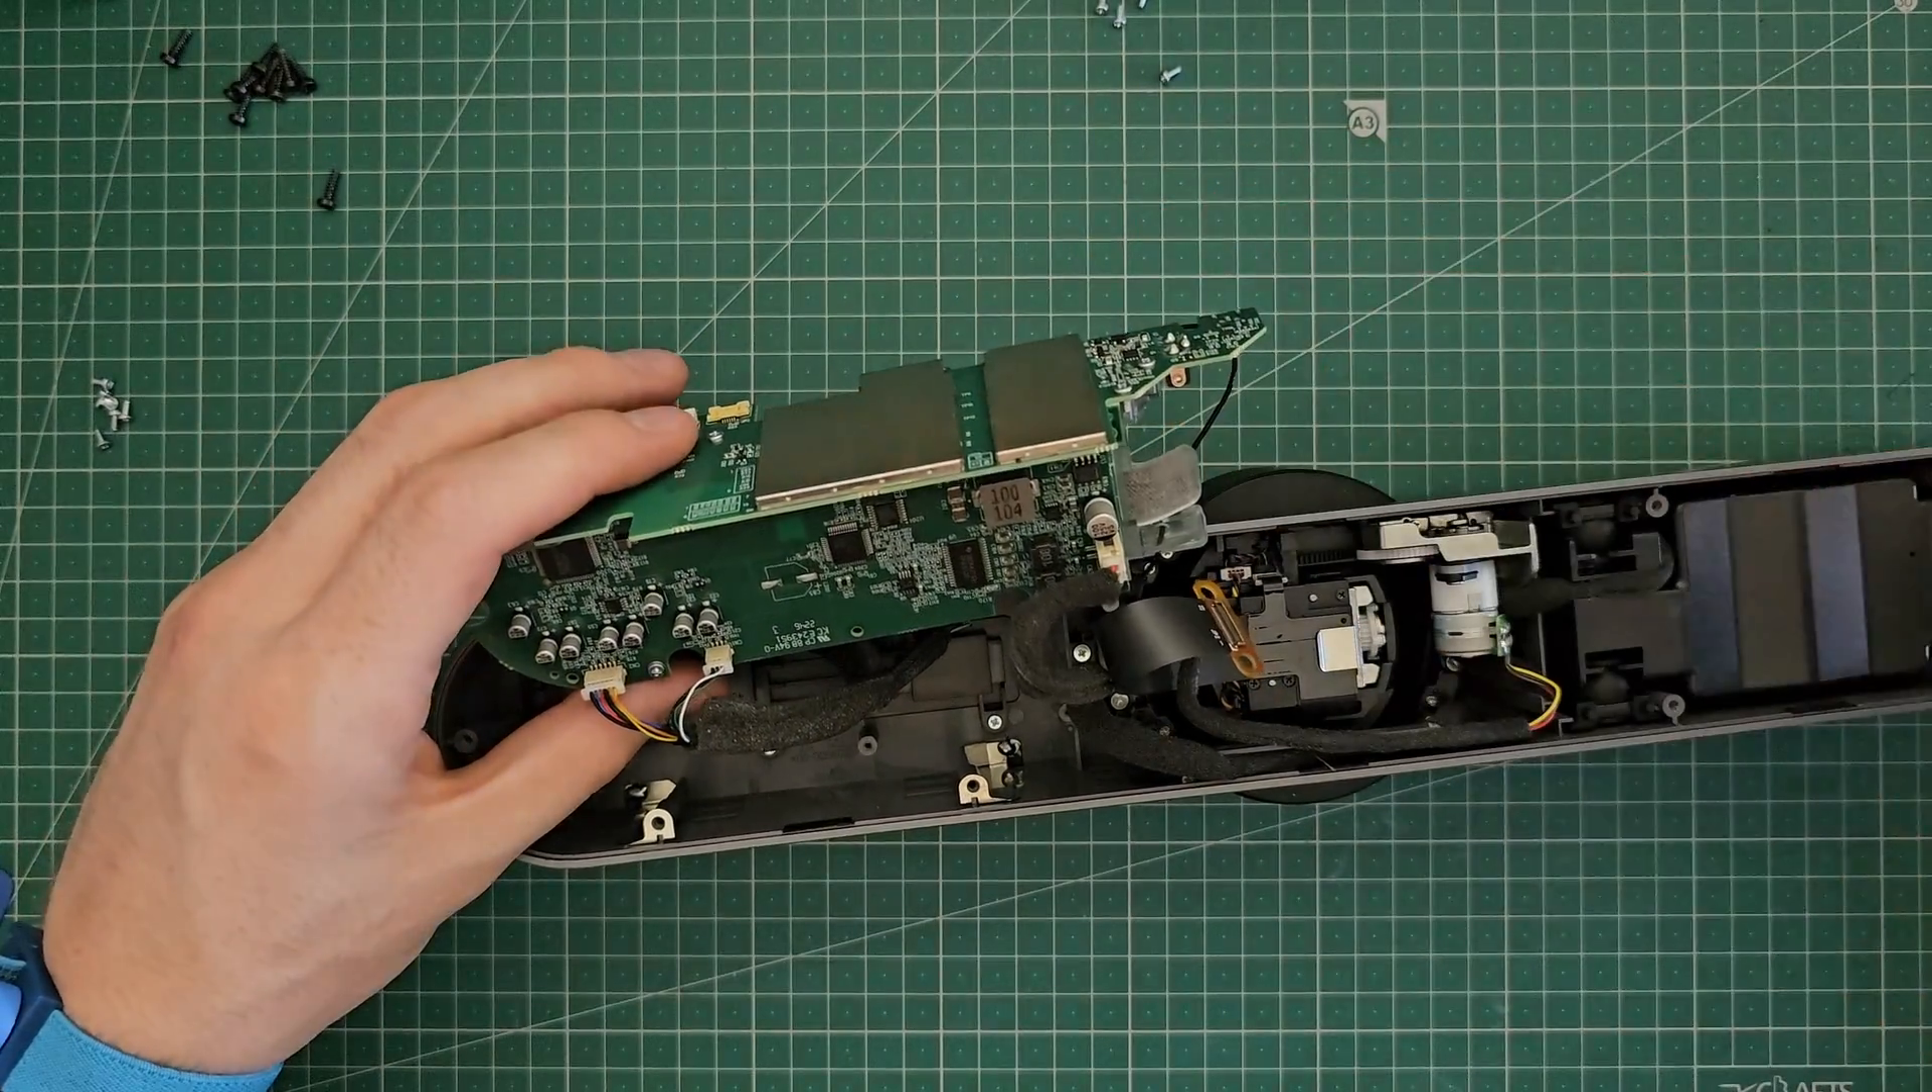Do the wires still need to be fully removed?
Yes.